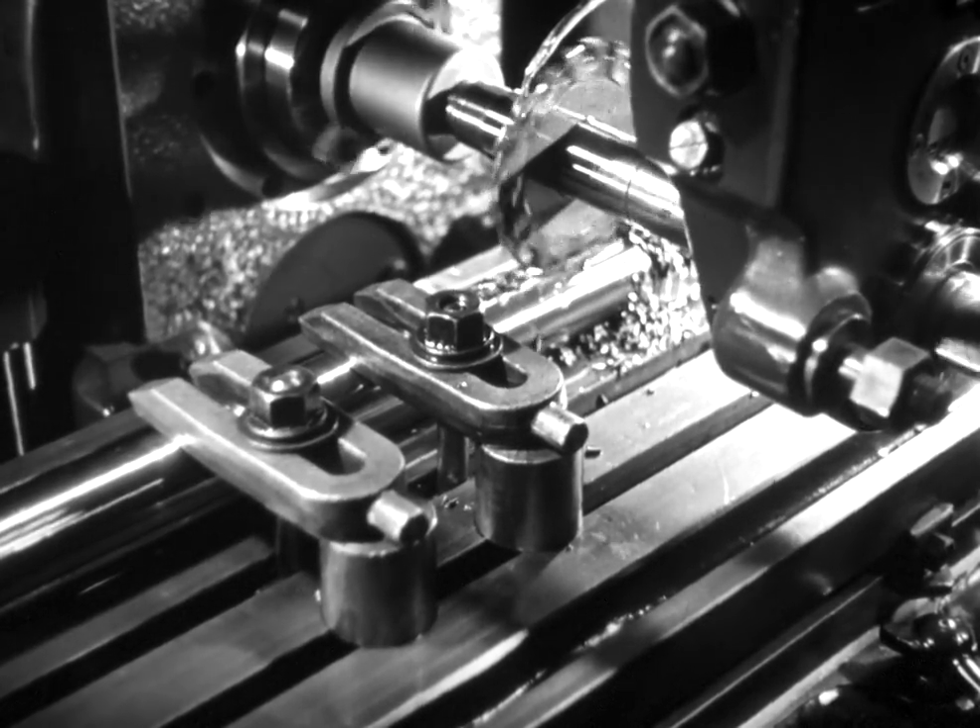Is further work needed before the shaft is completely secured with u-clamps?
No.